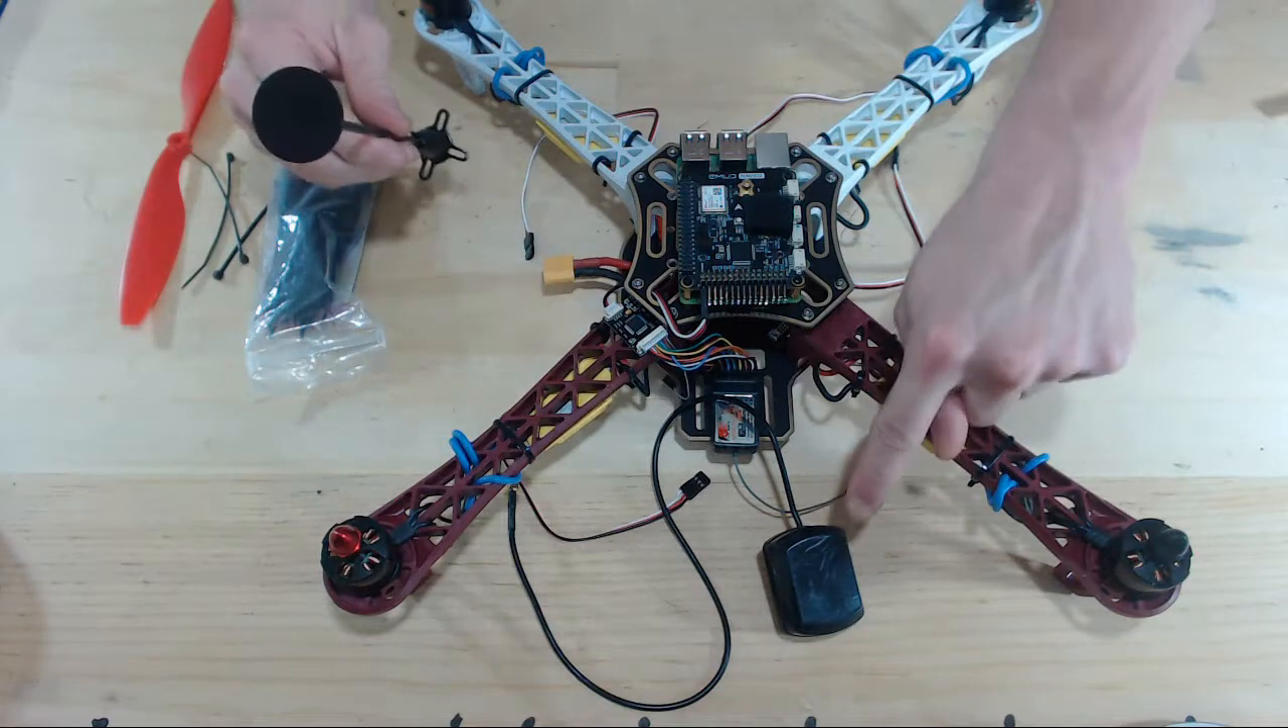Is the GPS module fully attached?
No.